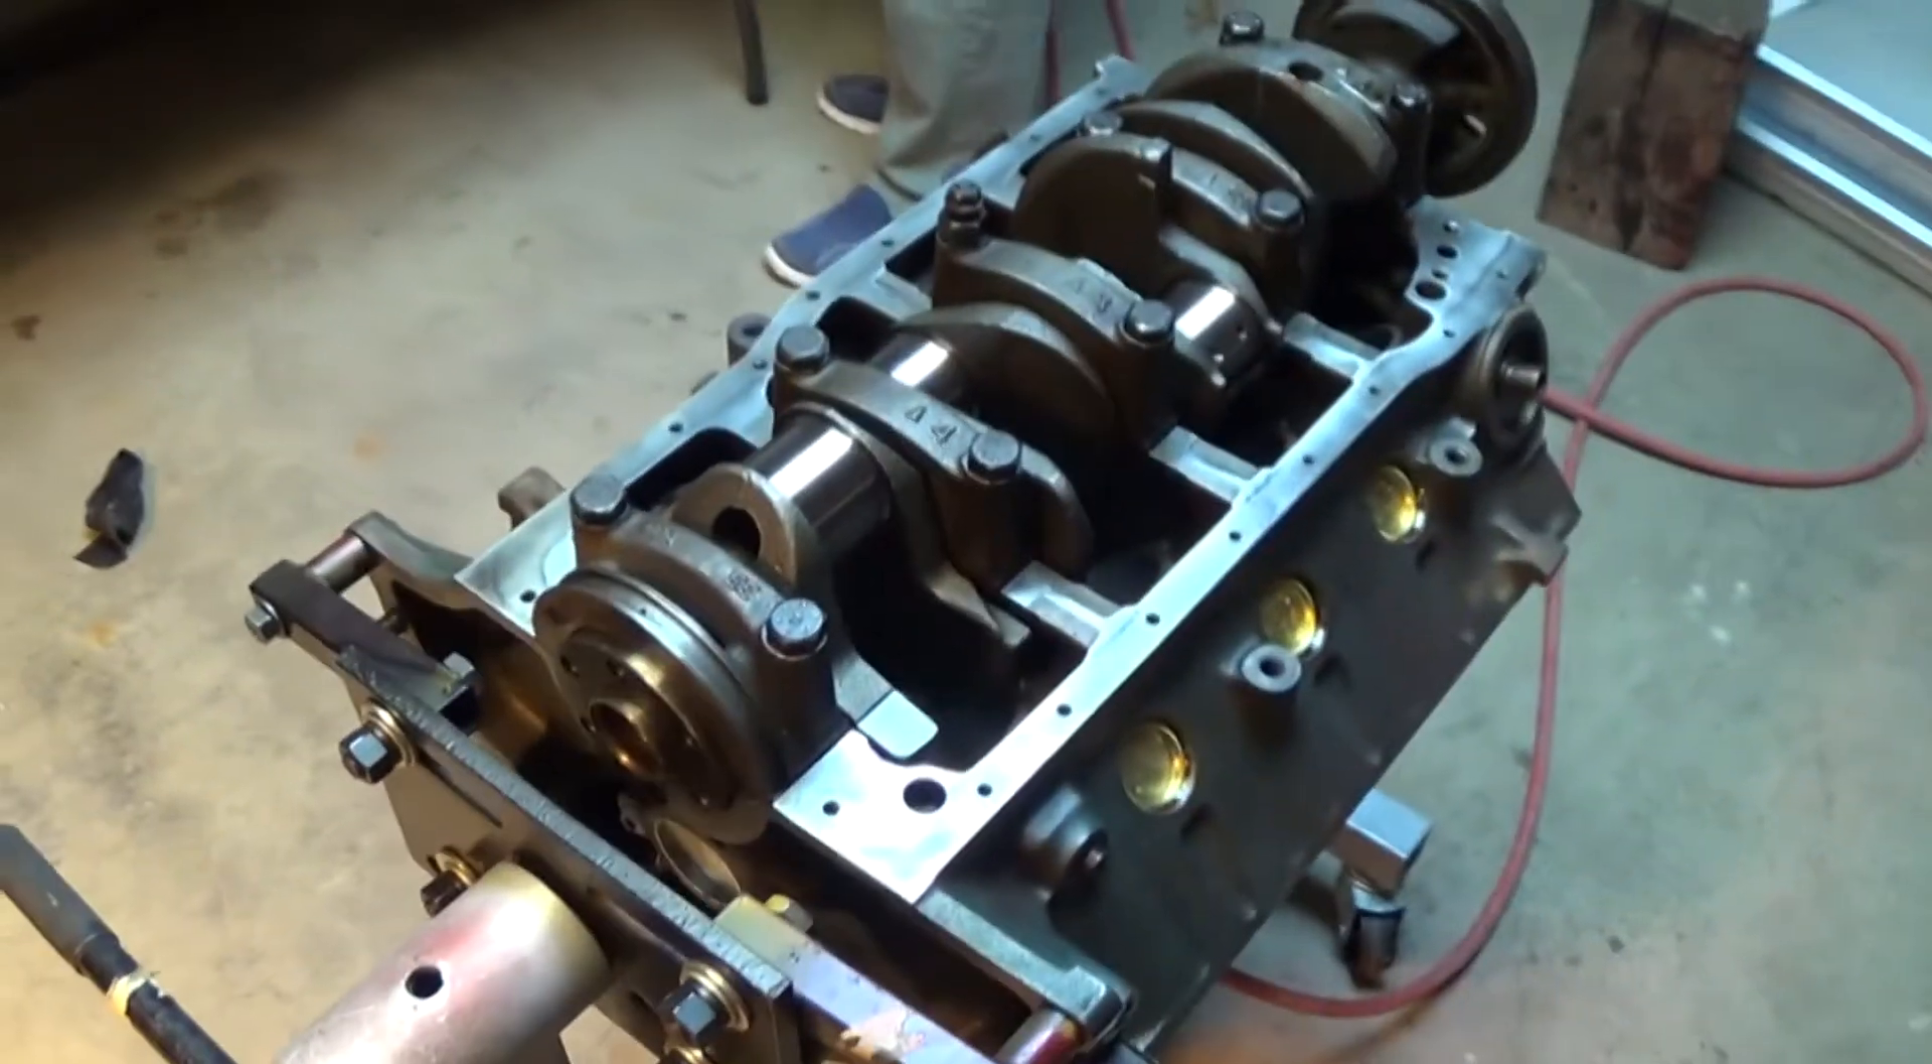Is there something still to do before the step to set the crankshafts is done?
No.